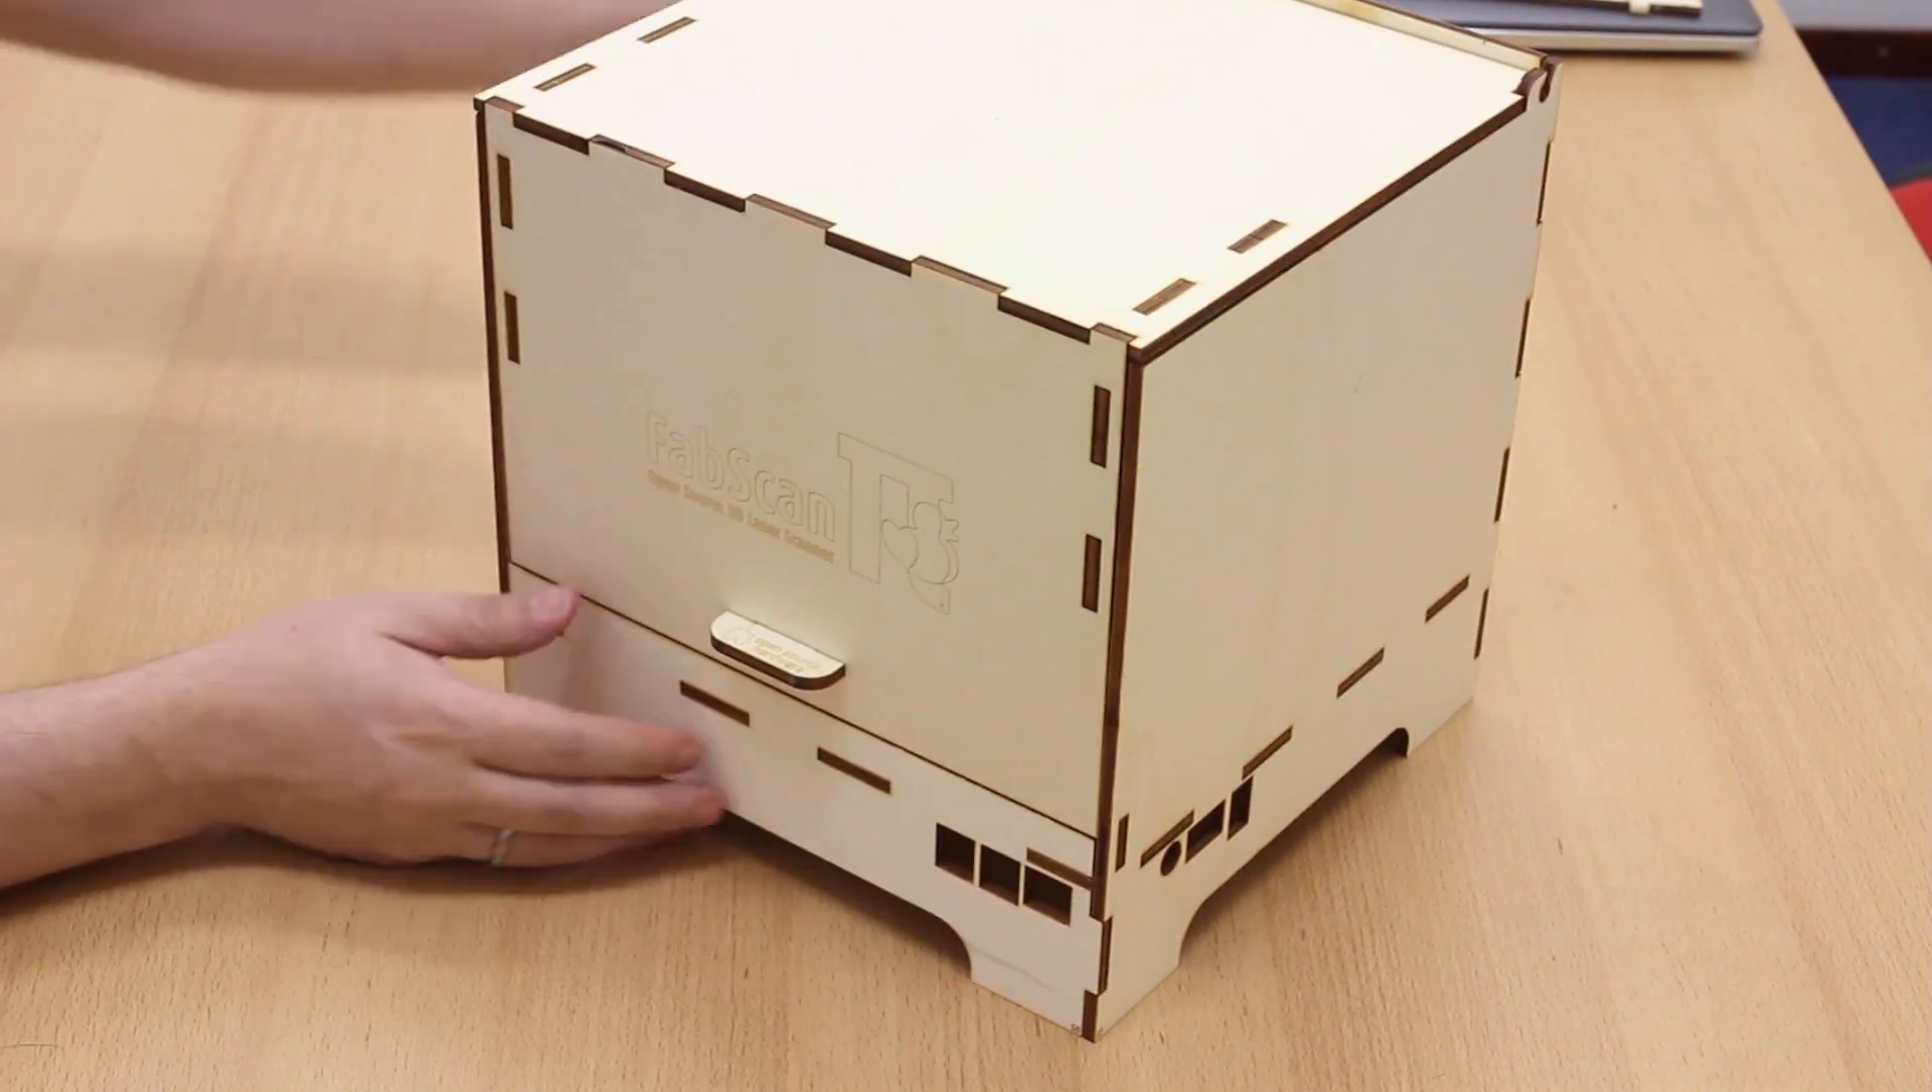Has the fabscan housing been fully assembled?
Yes.